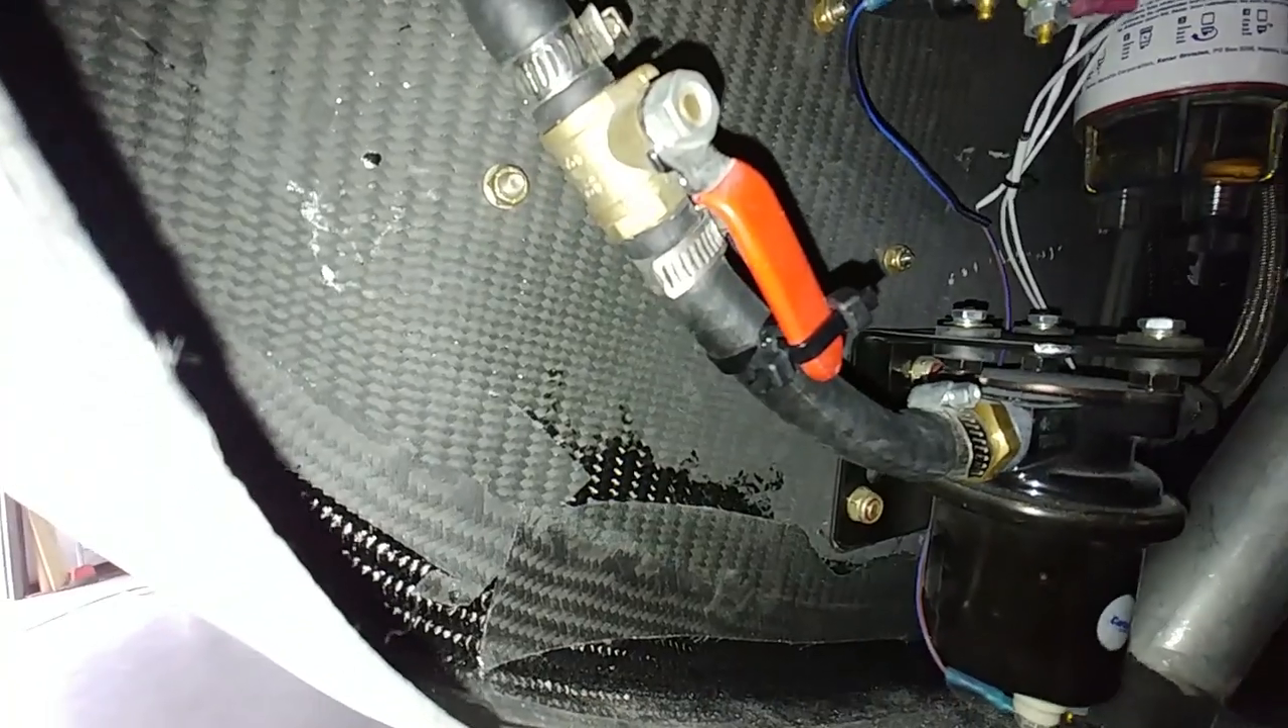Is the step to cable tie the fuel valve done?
Yes.